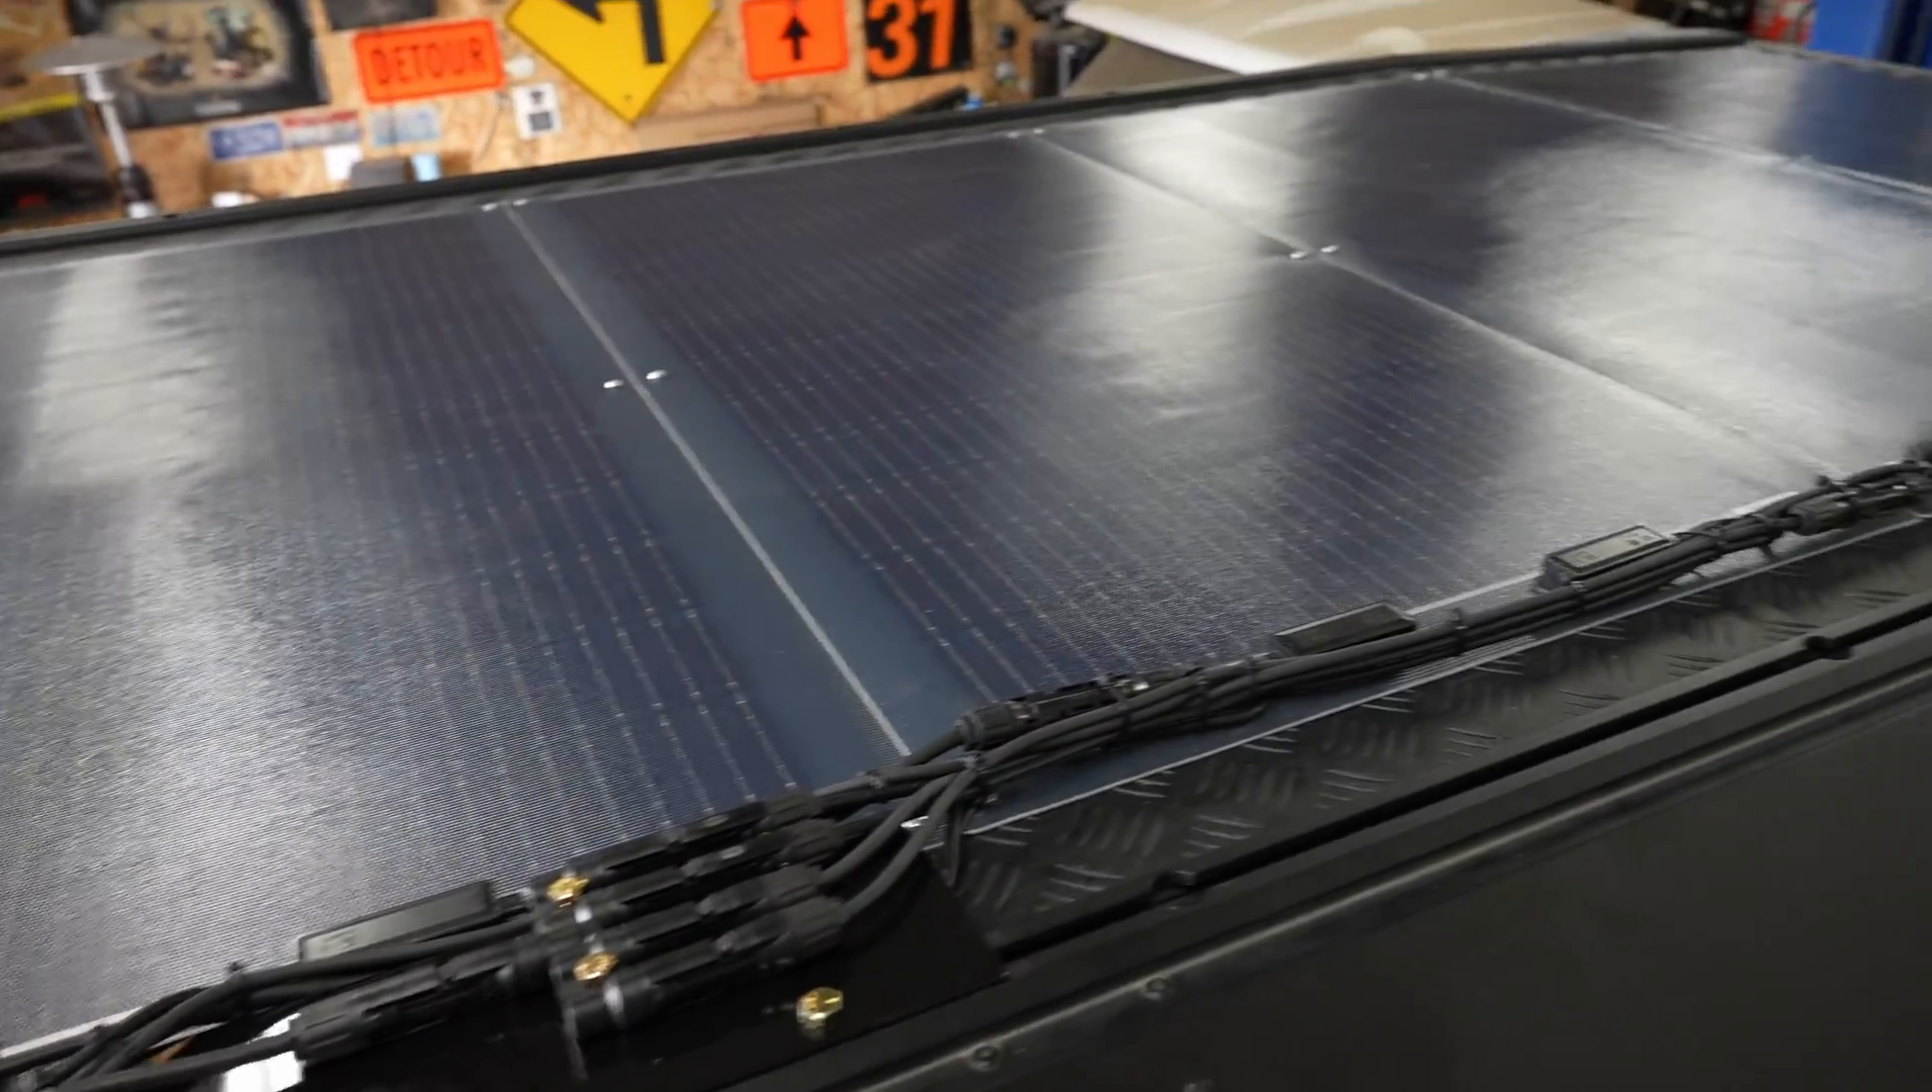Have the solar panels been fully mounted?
Yes.